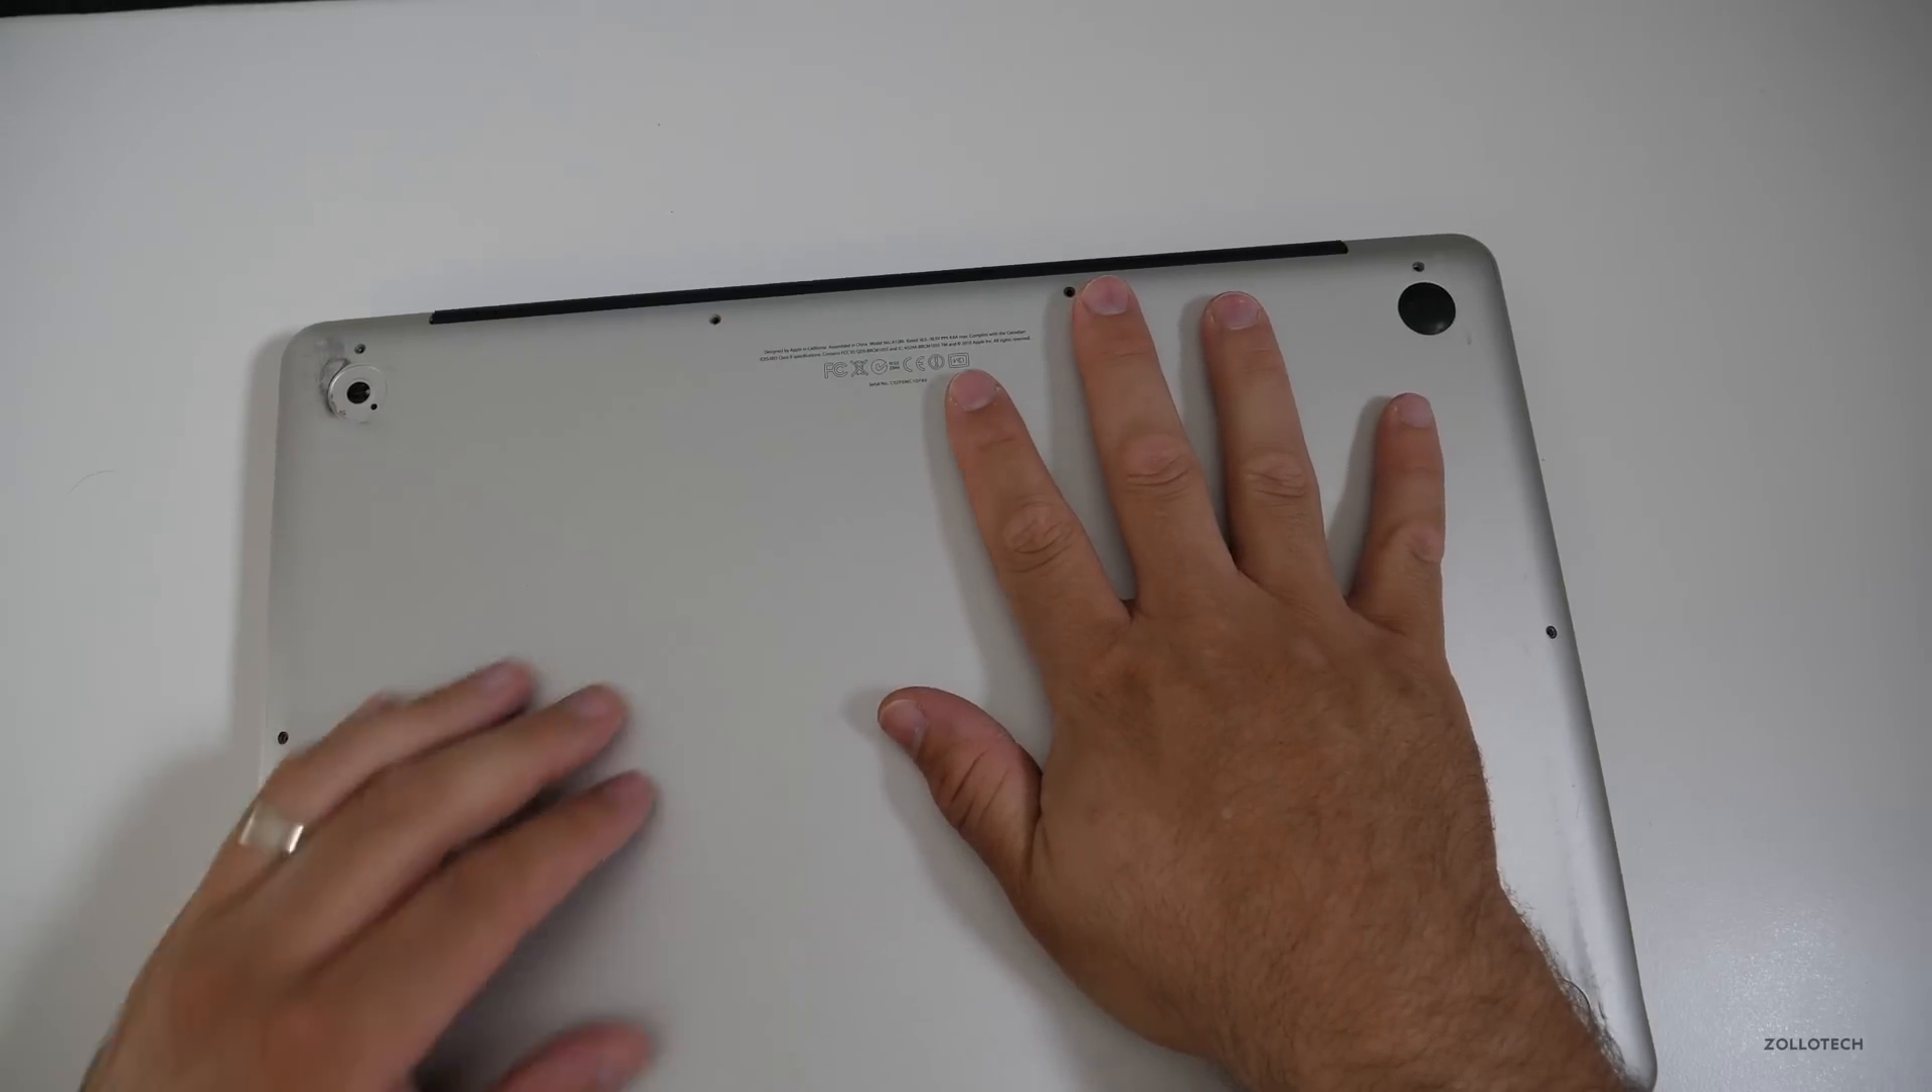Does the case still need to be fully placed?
No.